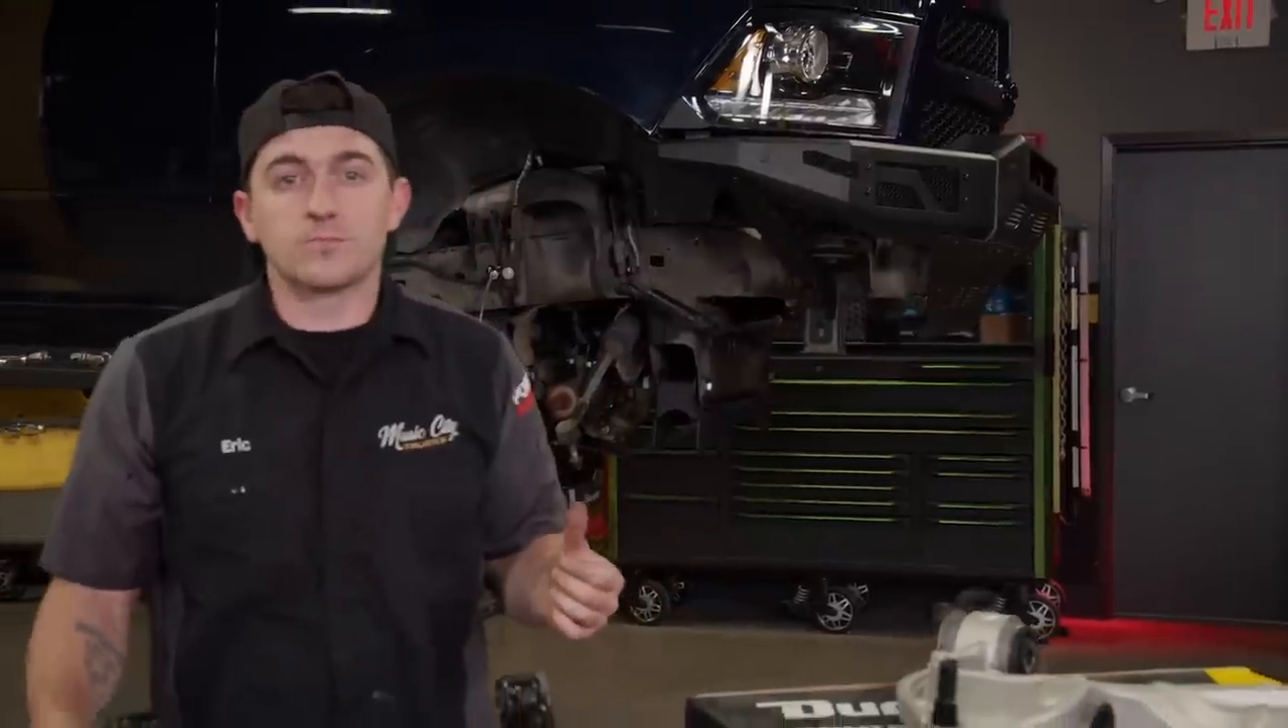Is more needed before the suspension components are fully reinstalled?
Yes.